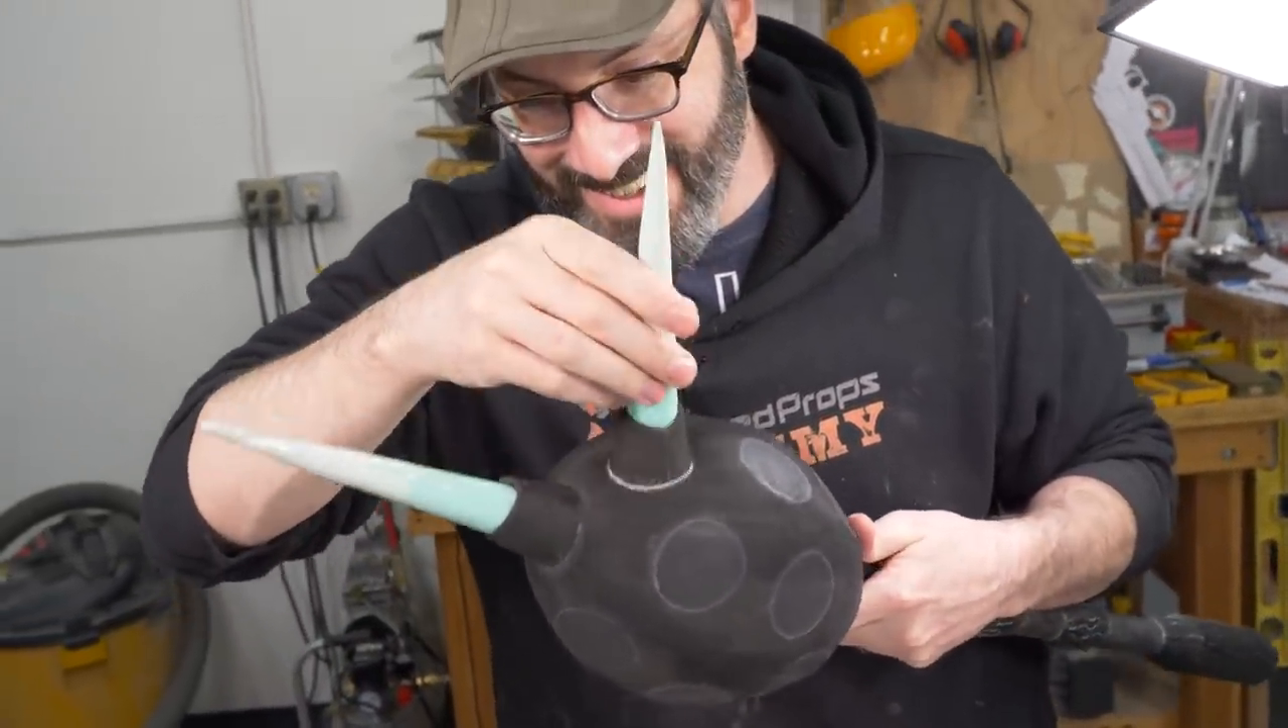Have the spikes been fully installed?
No.